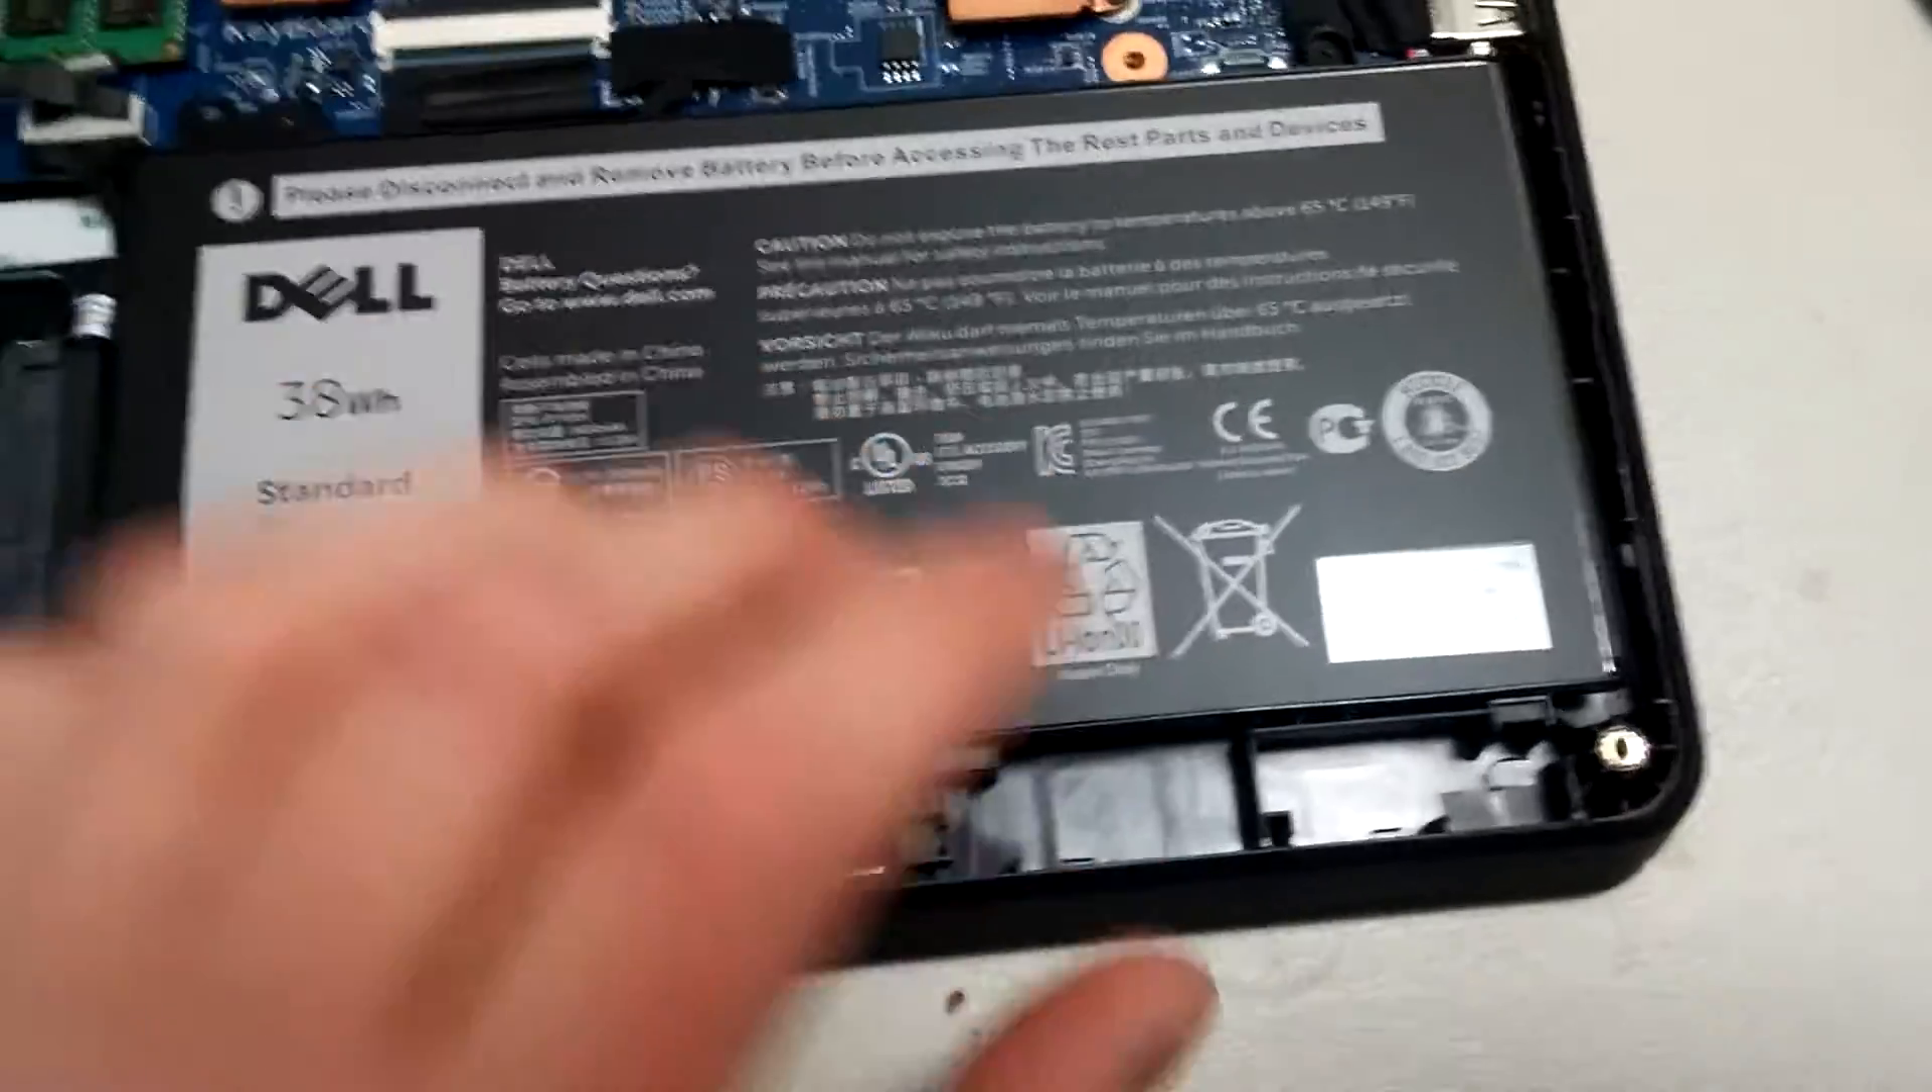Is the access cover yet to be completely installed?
Yes.